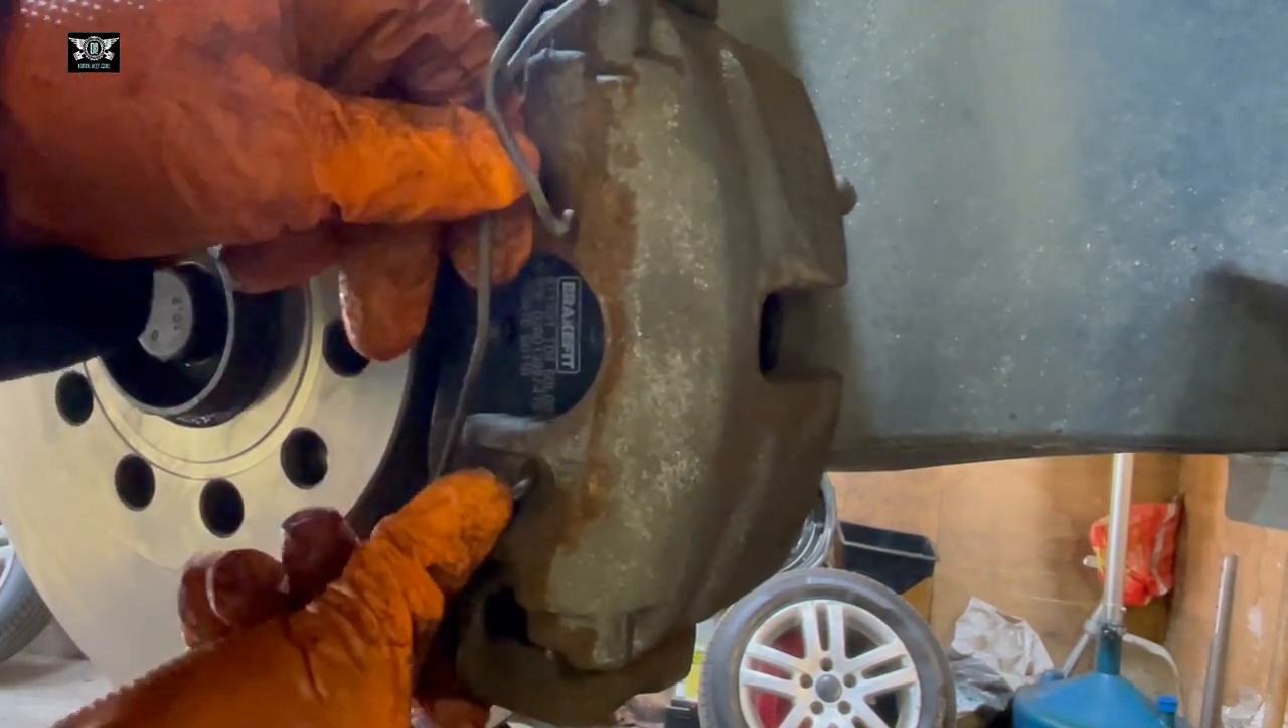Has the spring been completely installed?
No.